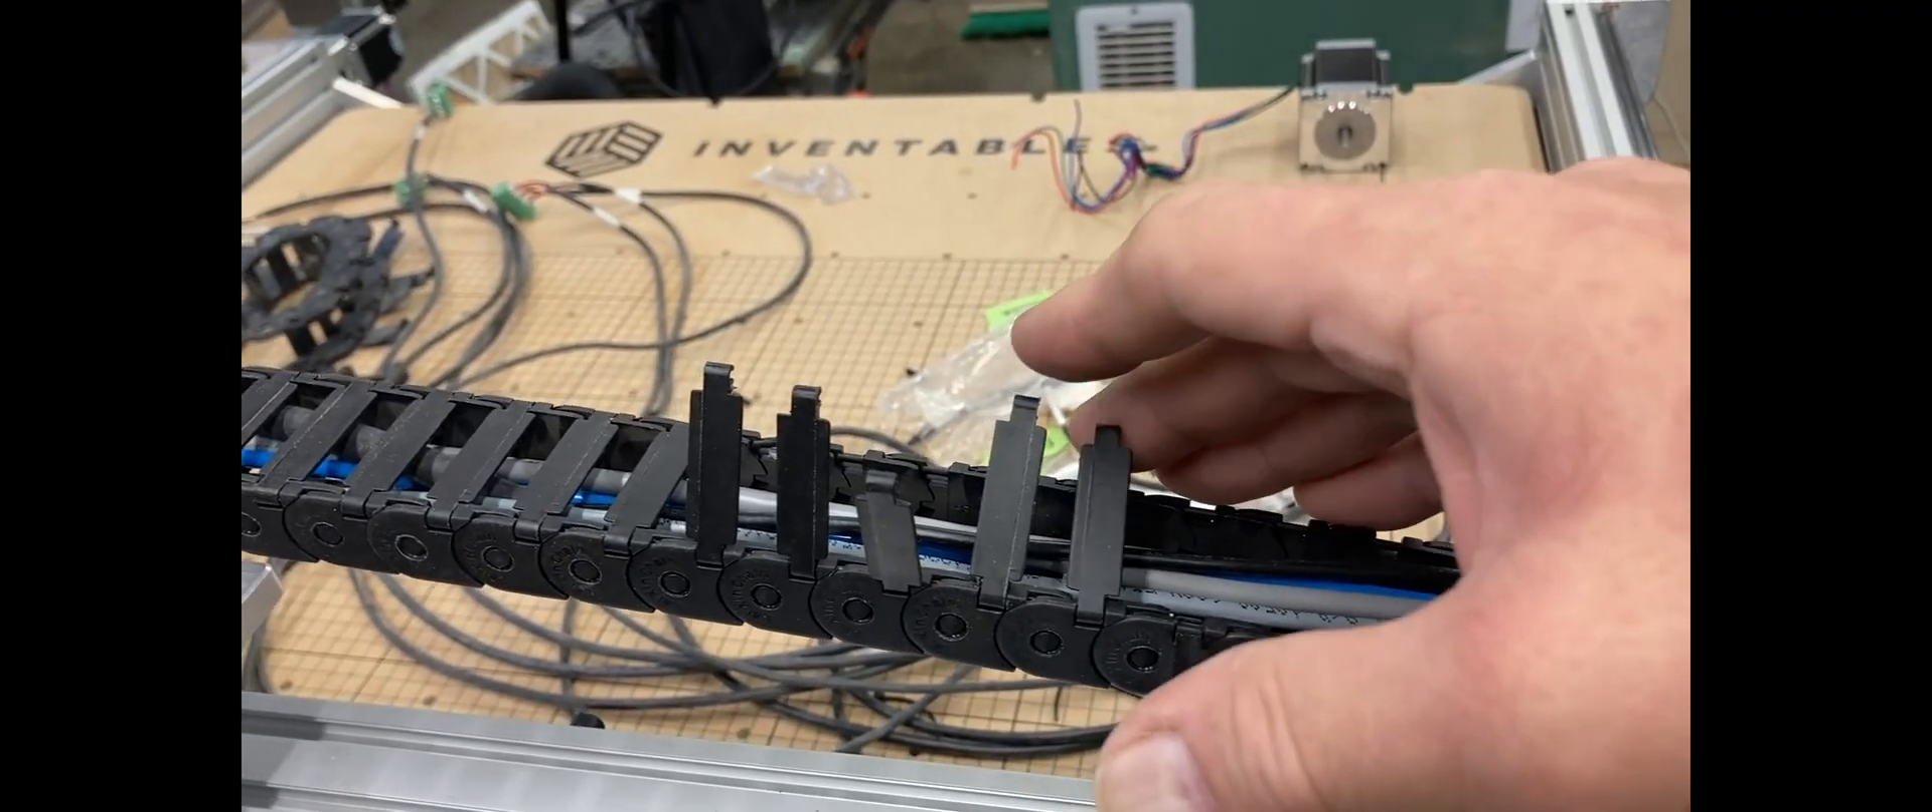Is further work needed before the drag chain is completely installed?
Yes.